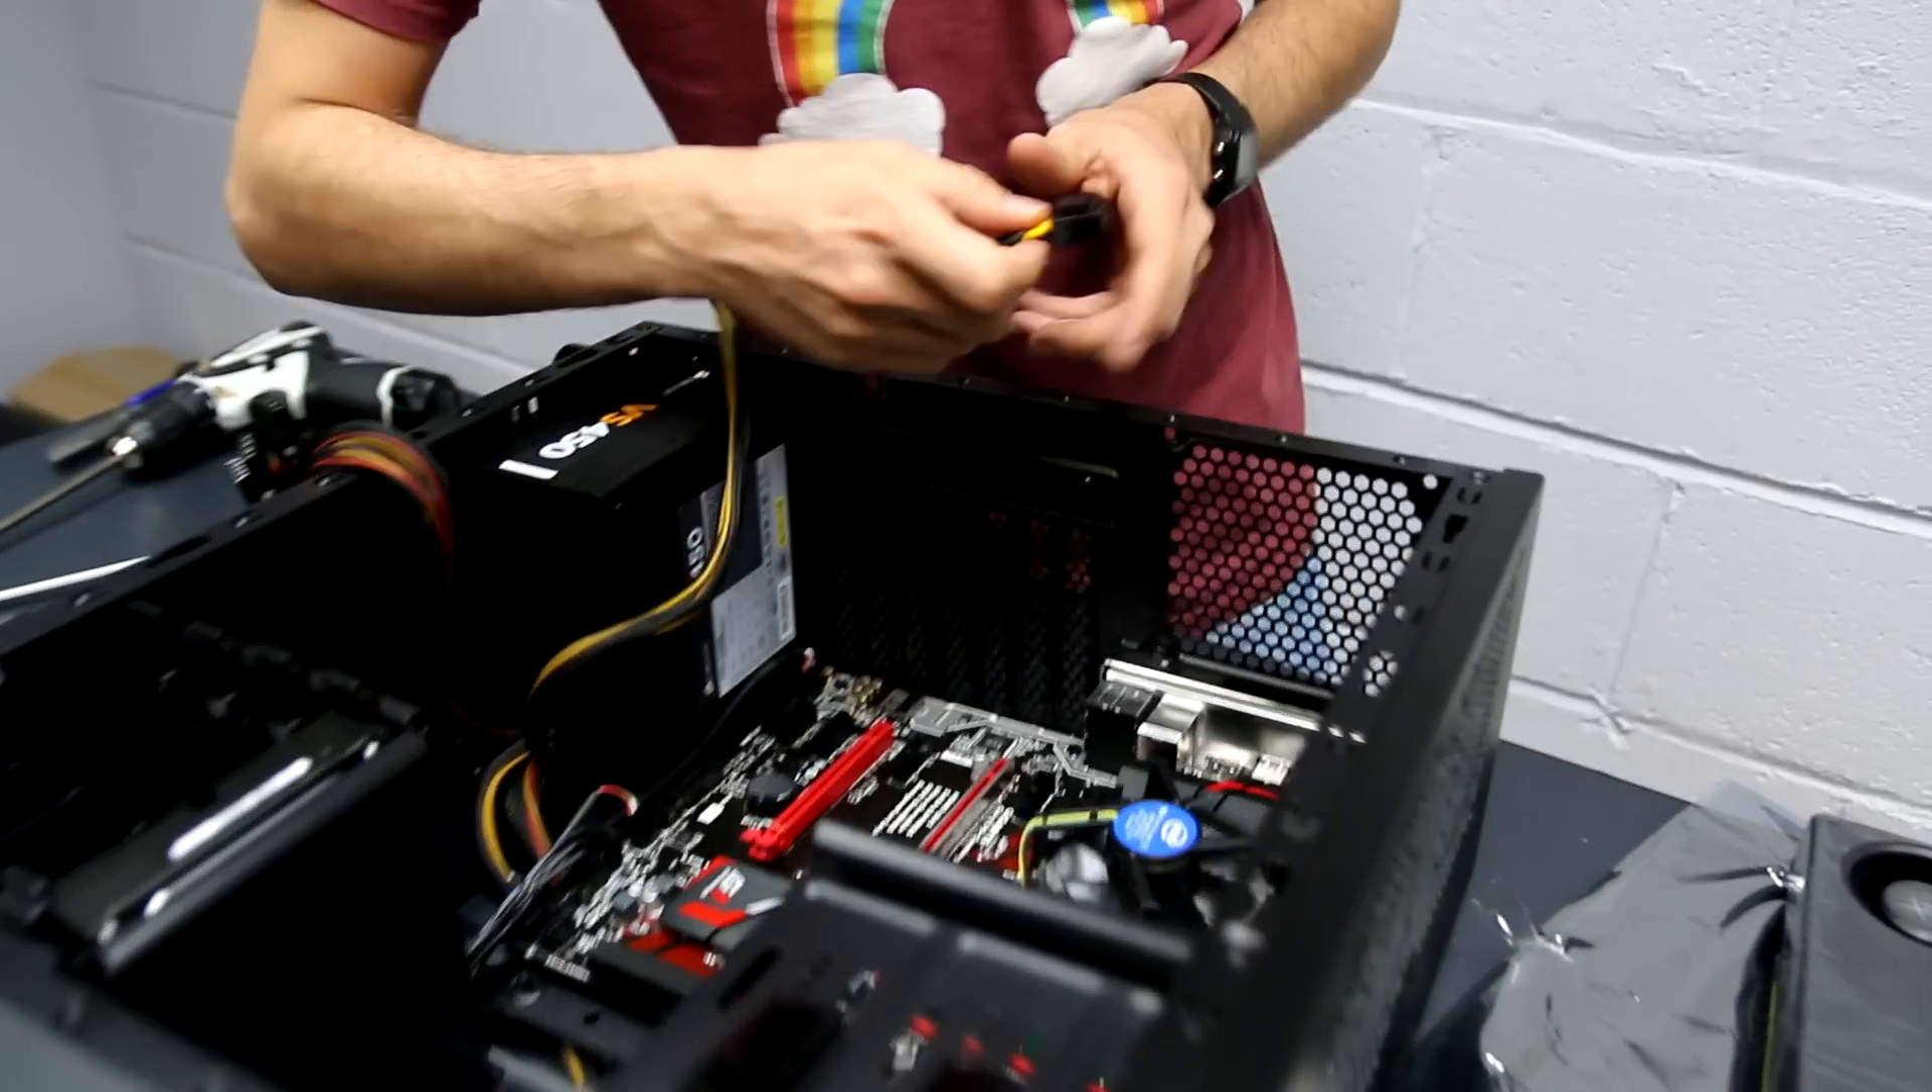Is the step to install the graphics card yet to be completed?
Yes.